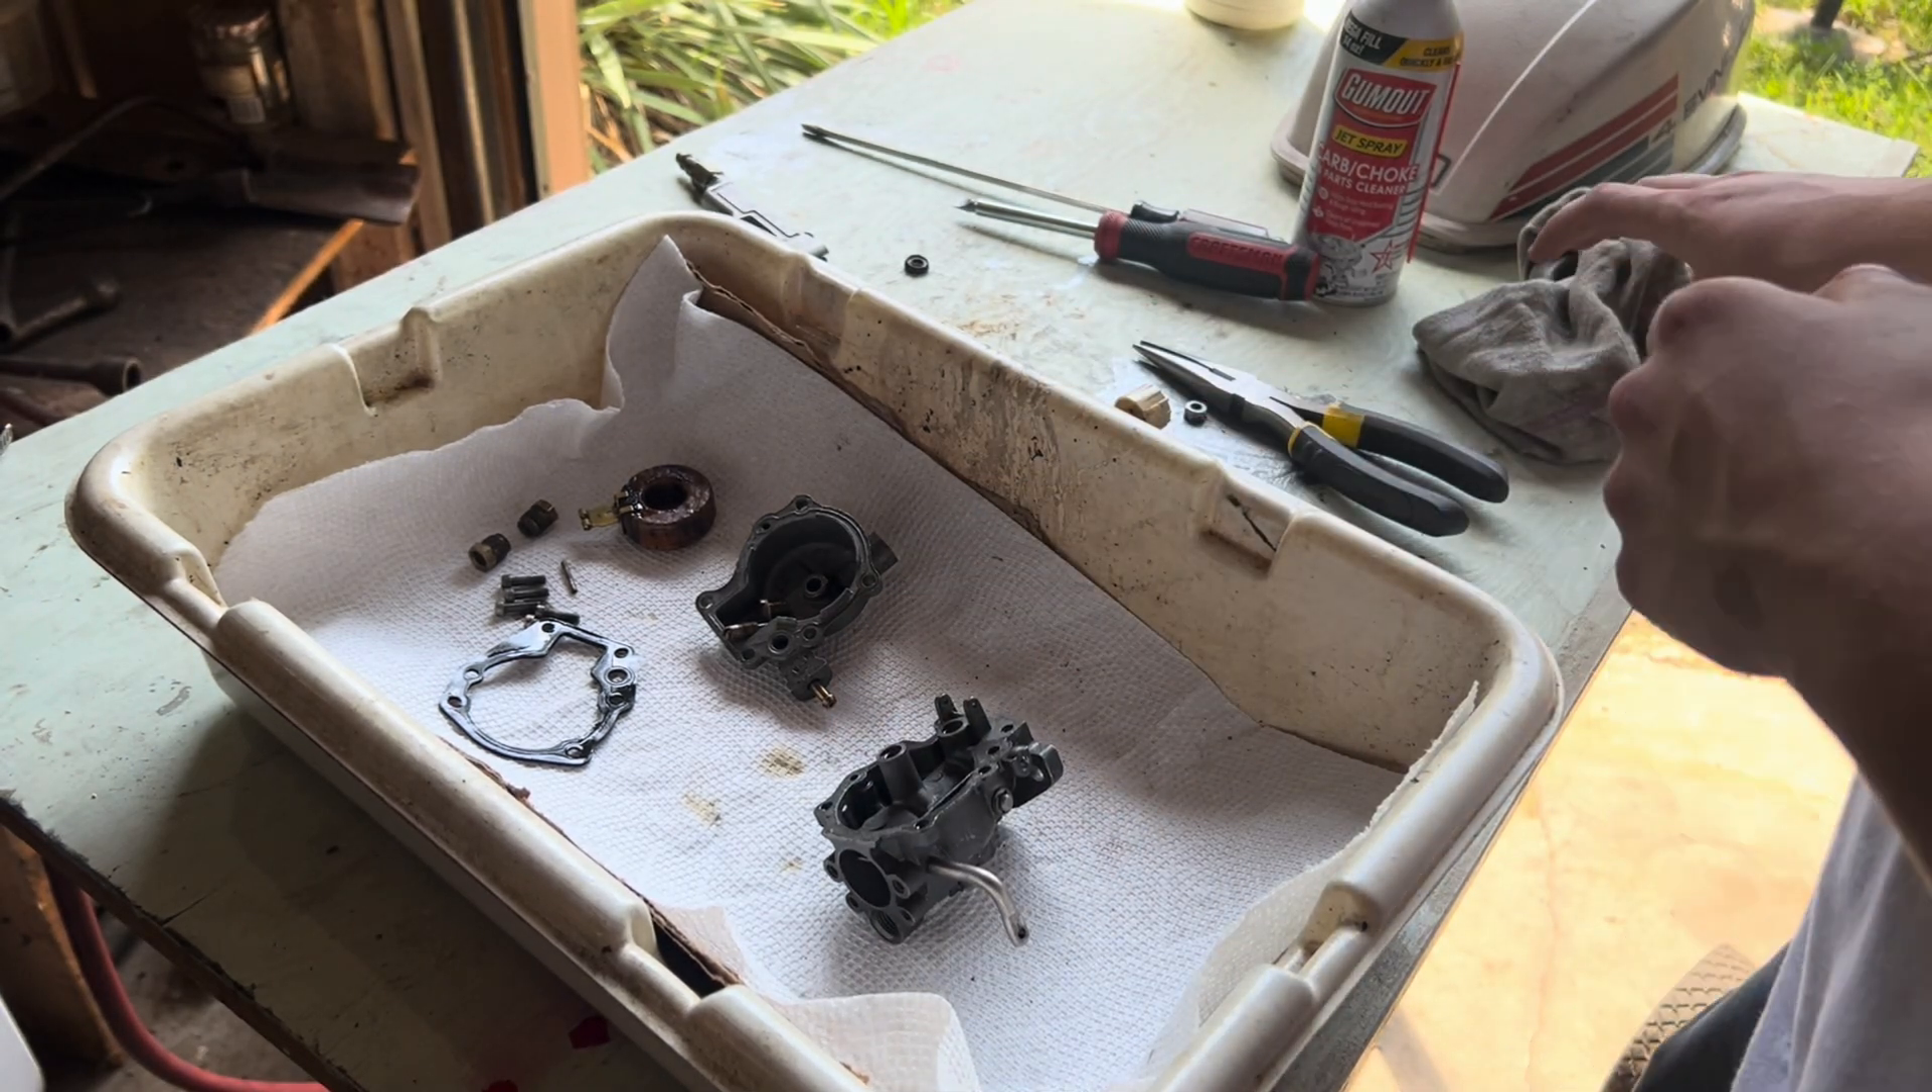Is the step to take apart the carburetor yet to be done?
No.